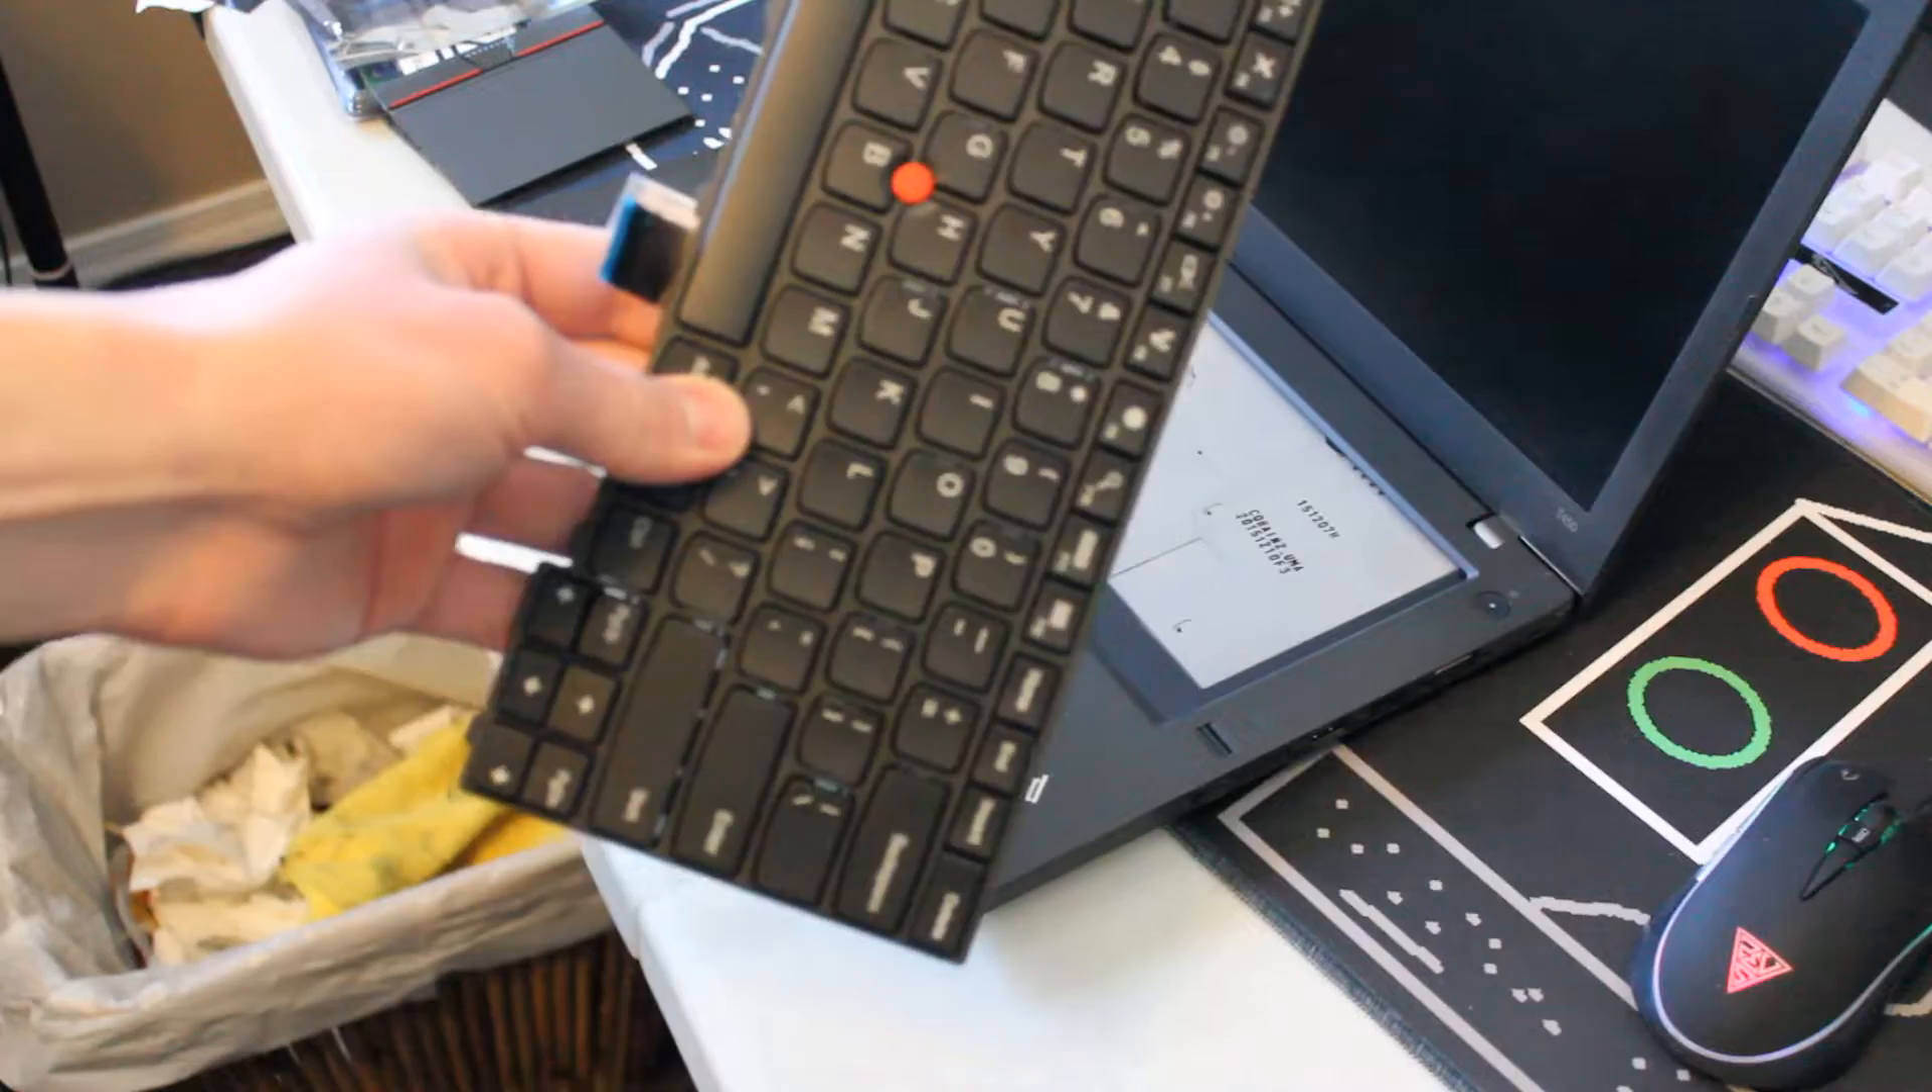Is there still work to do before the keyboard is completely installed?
Yes.